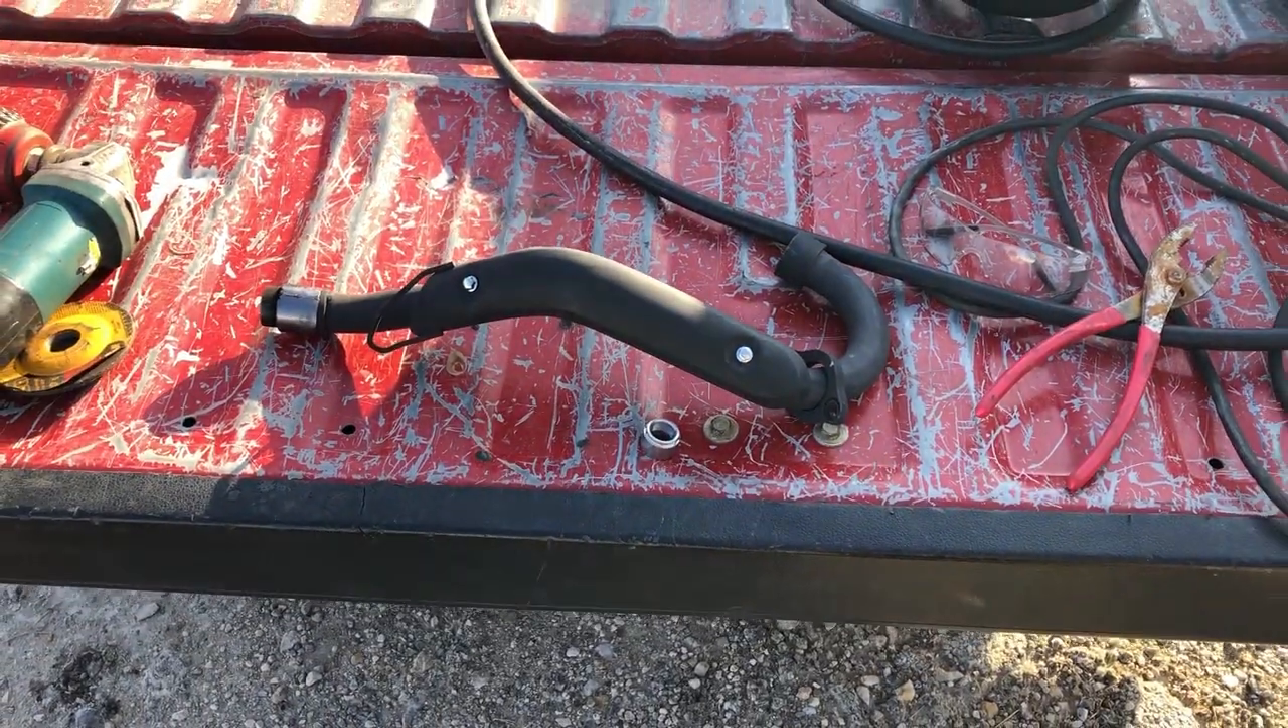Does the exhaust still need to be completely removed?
No.